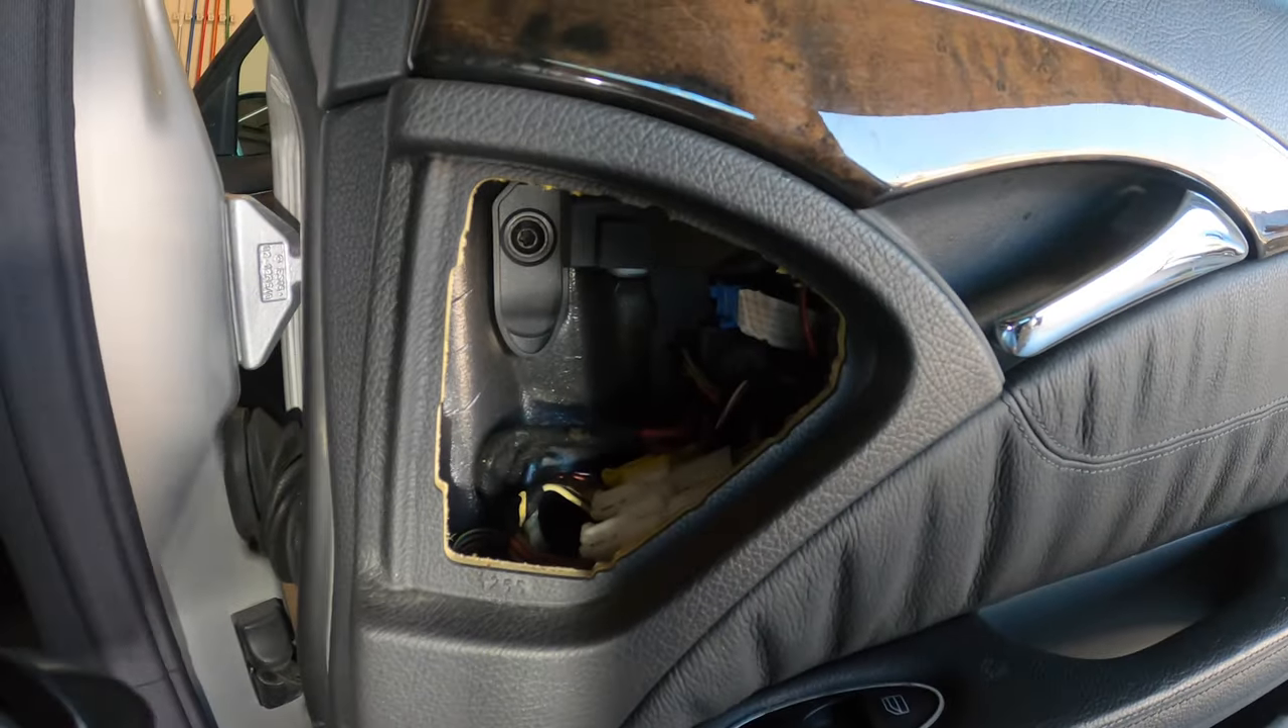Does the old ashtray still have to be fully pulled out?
No.